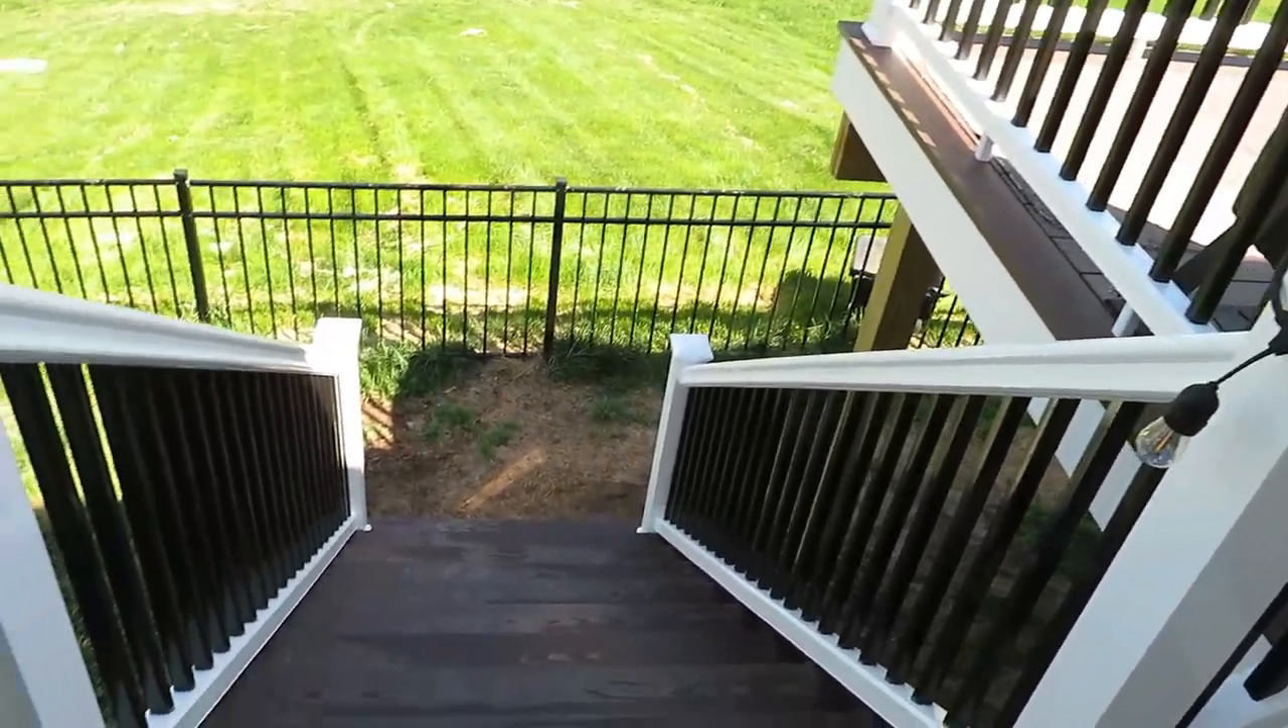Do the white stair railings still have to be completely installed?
No.